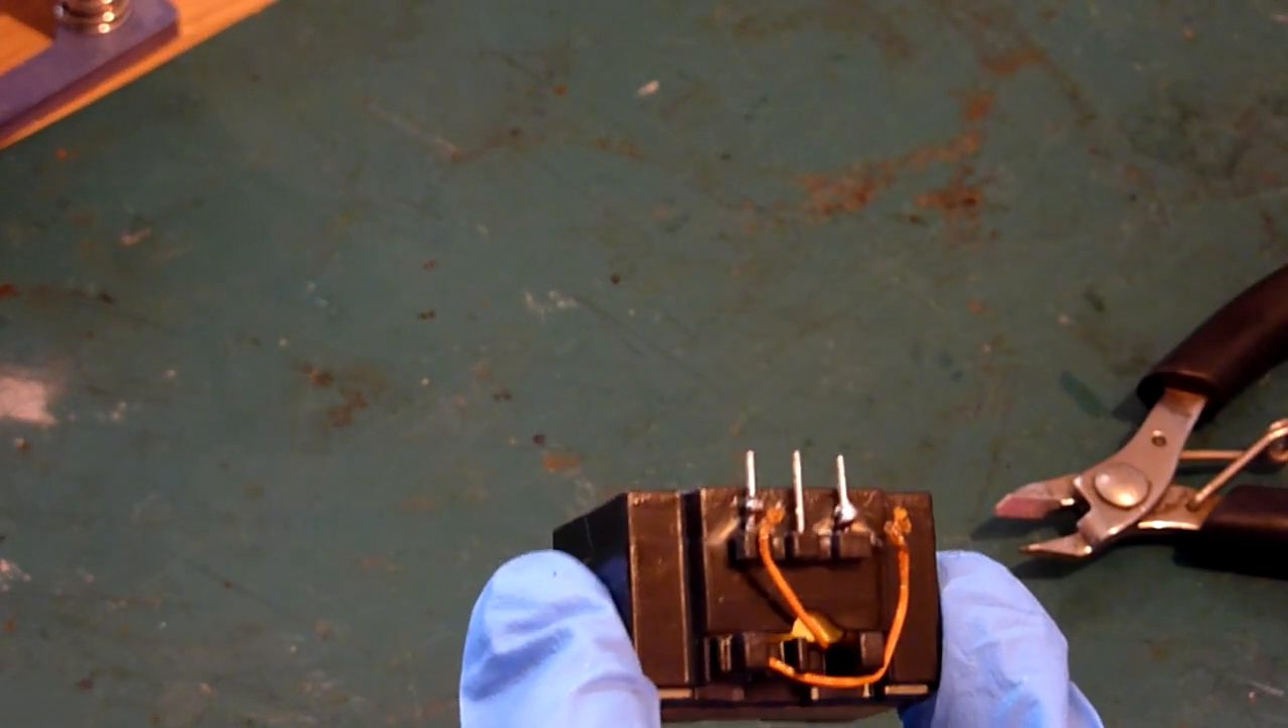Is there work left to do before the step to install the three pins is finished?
No.